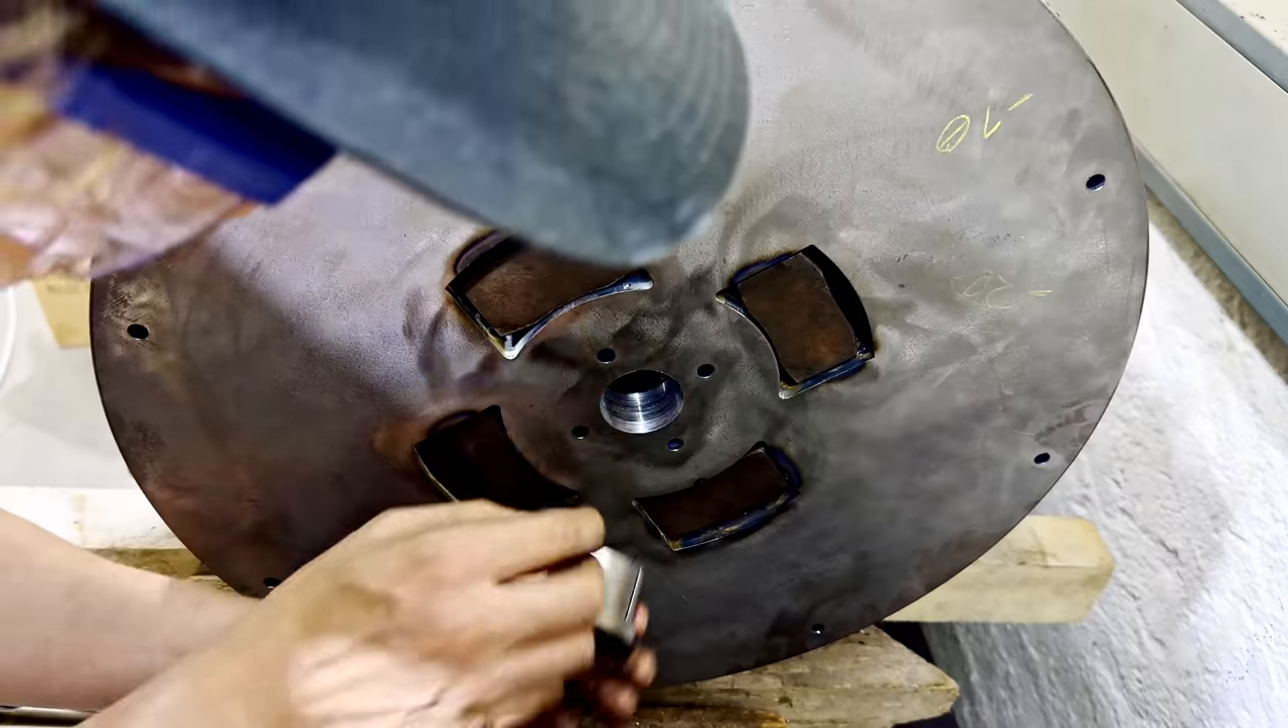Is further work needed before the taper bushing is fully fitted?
Yes.